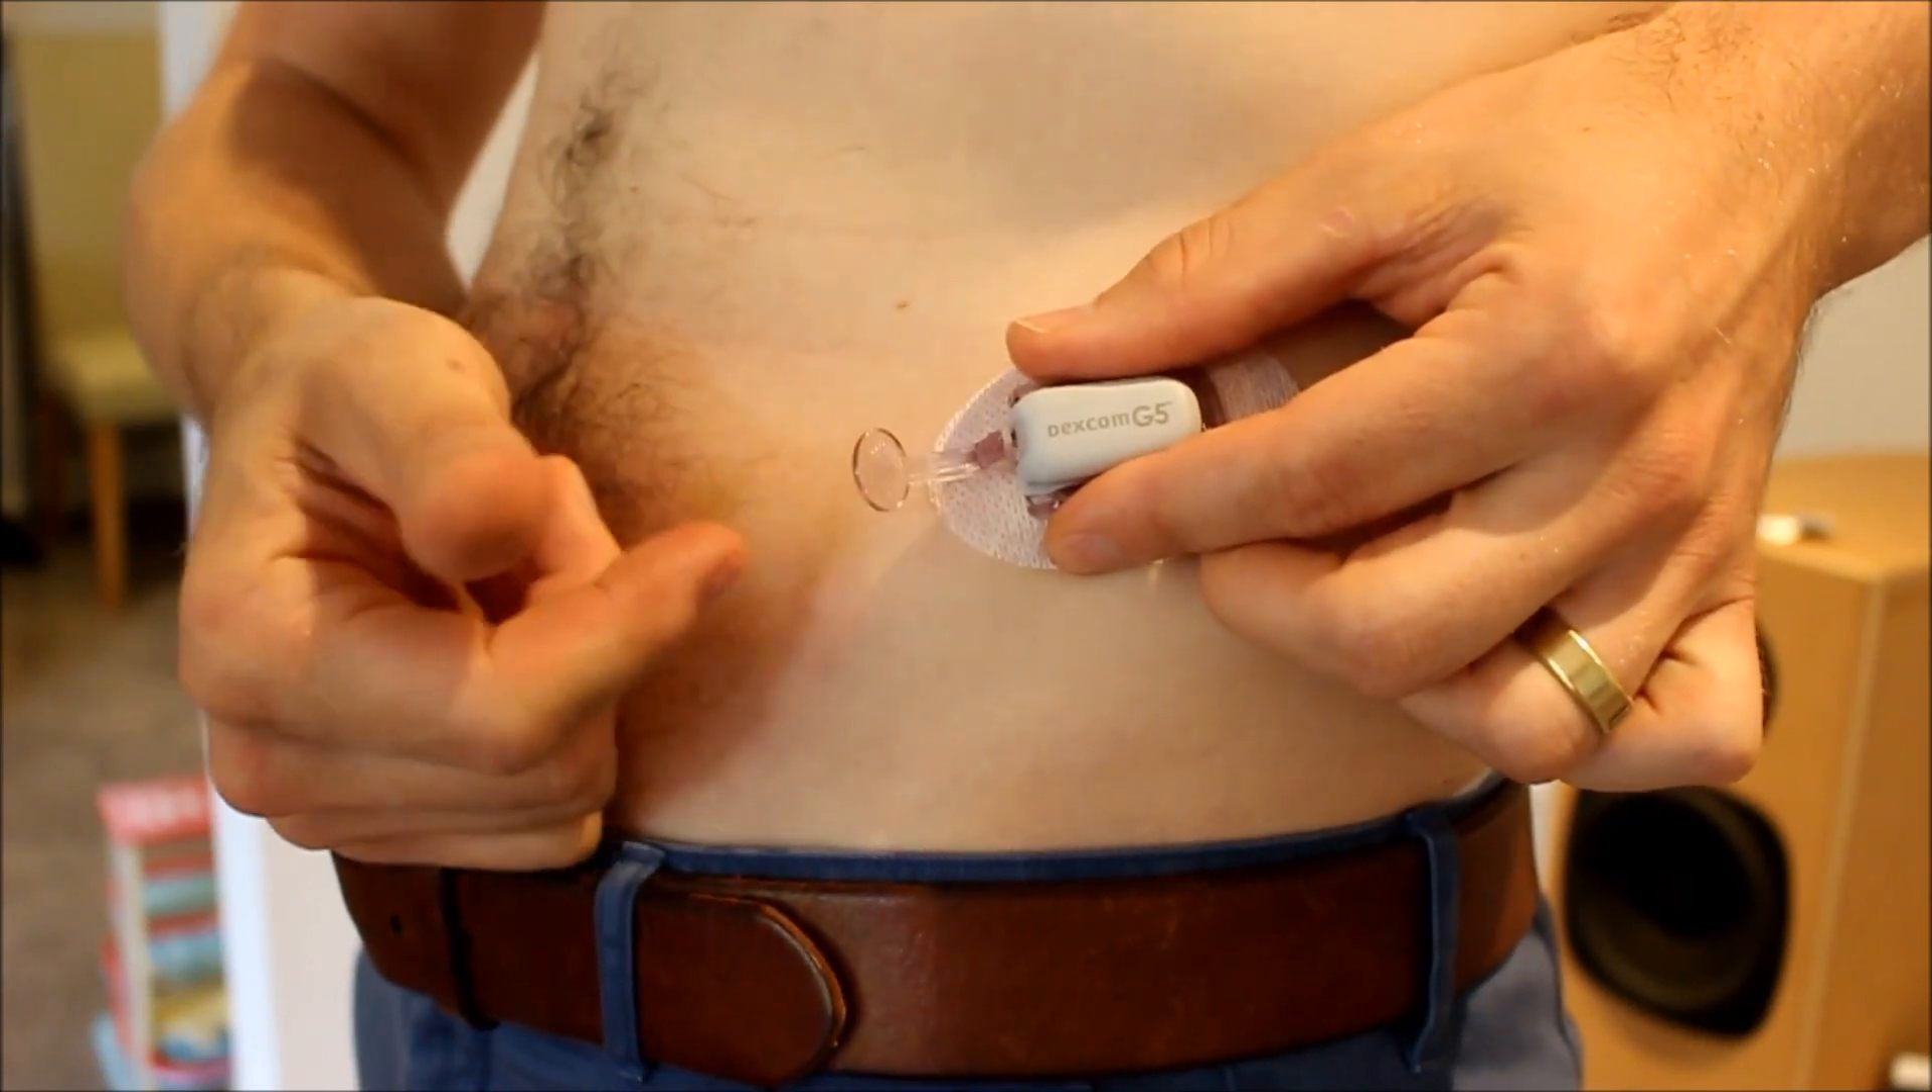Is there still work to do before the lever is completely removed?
Yes.